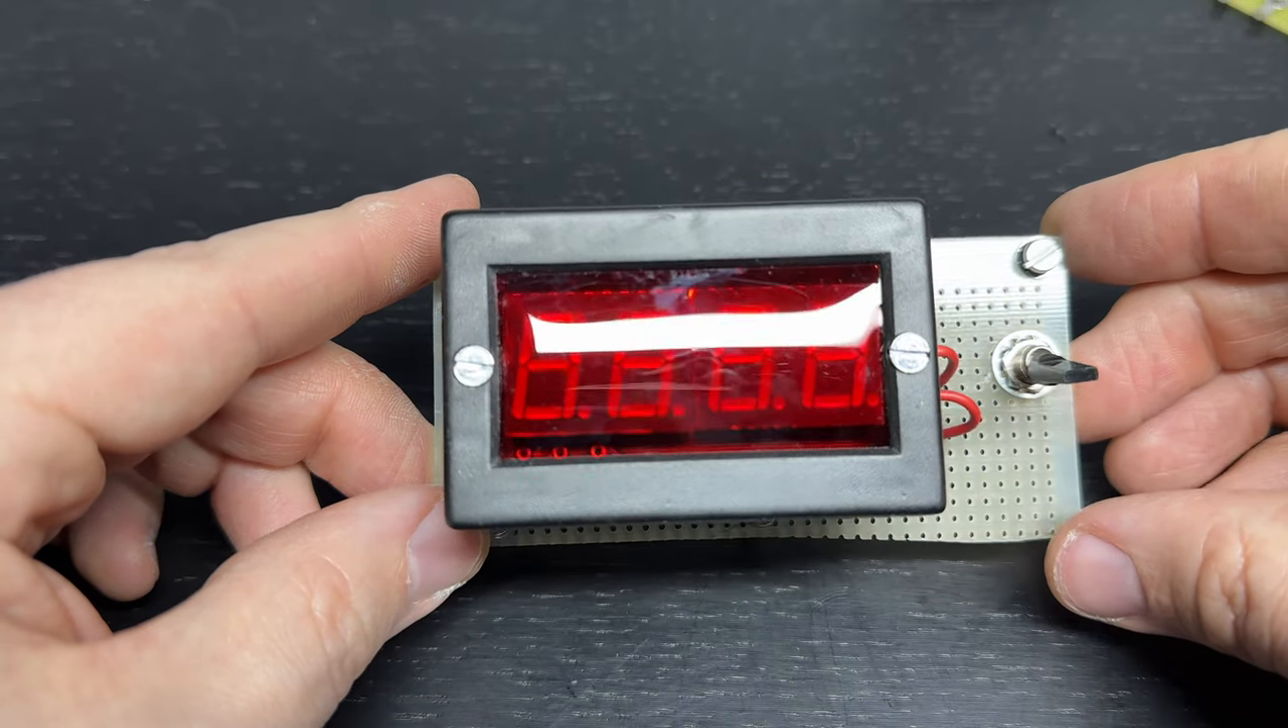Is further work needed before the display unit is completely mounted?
No.